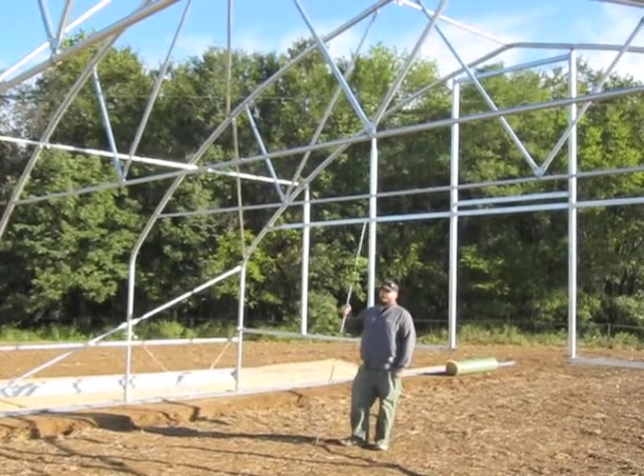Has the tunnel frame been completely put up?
Yes.